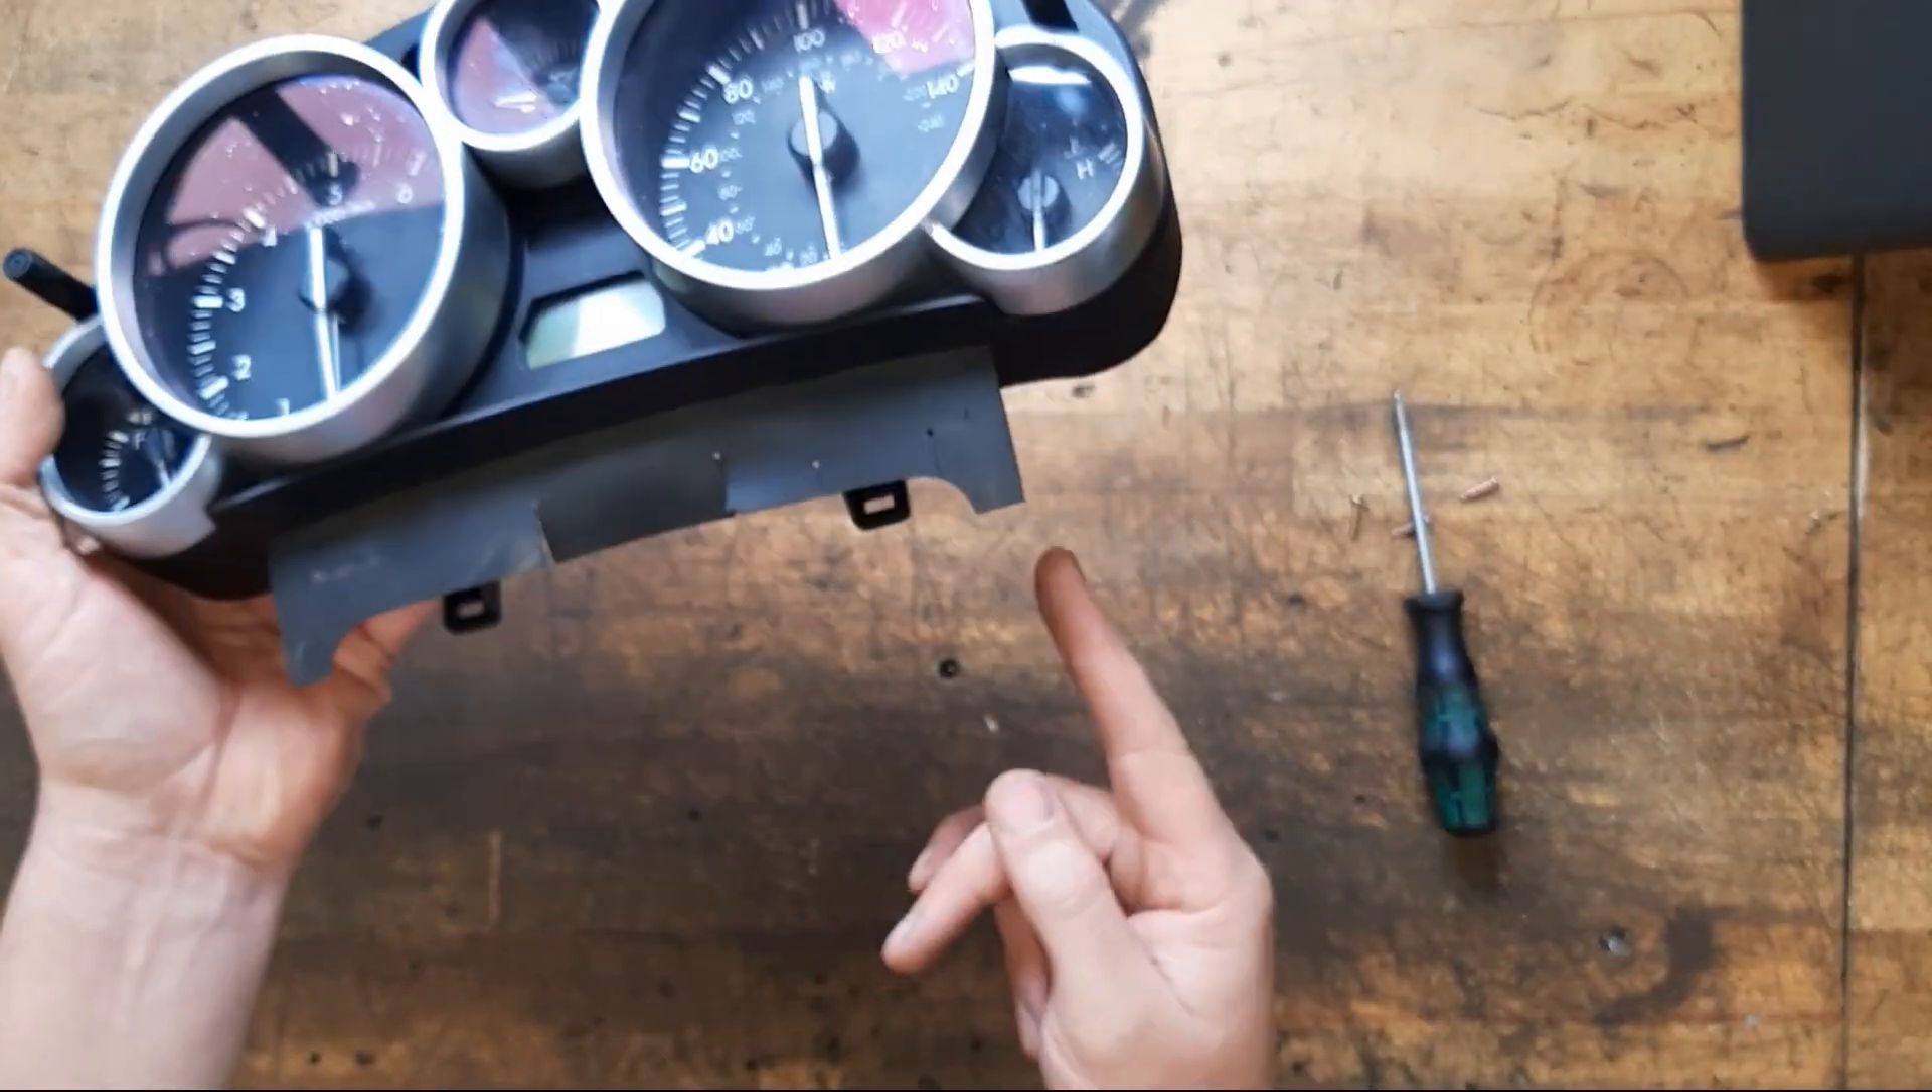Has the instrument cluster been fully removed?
Yes.